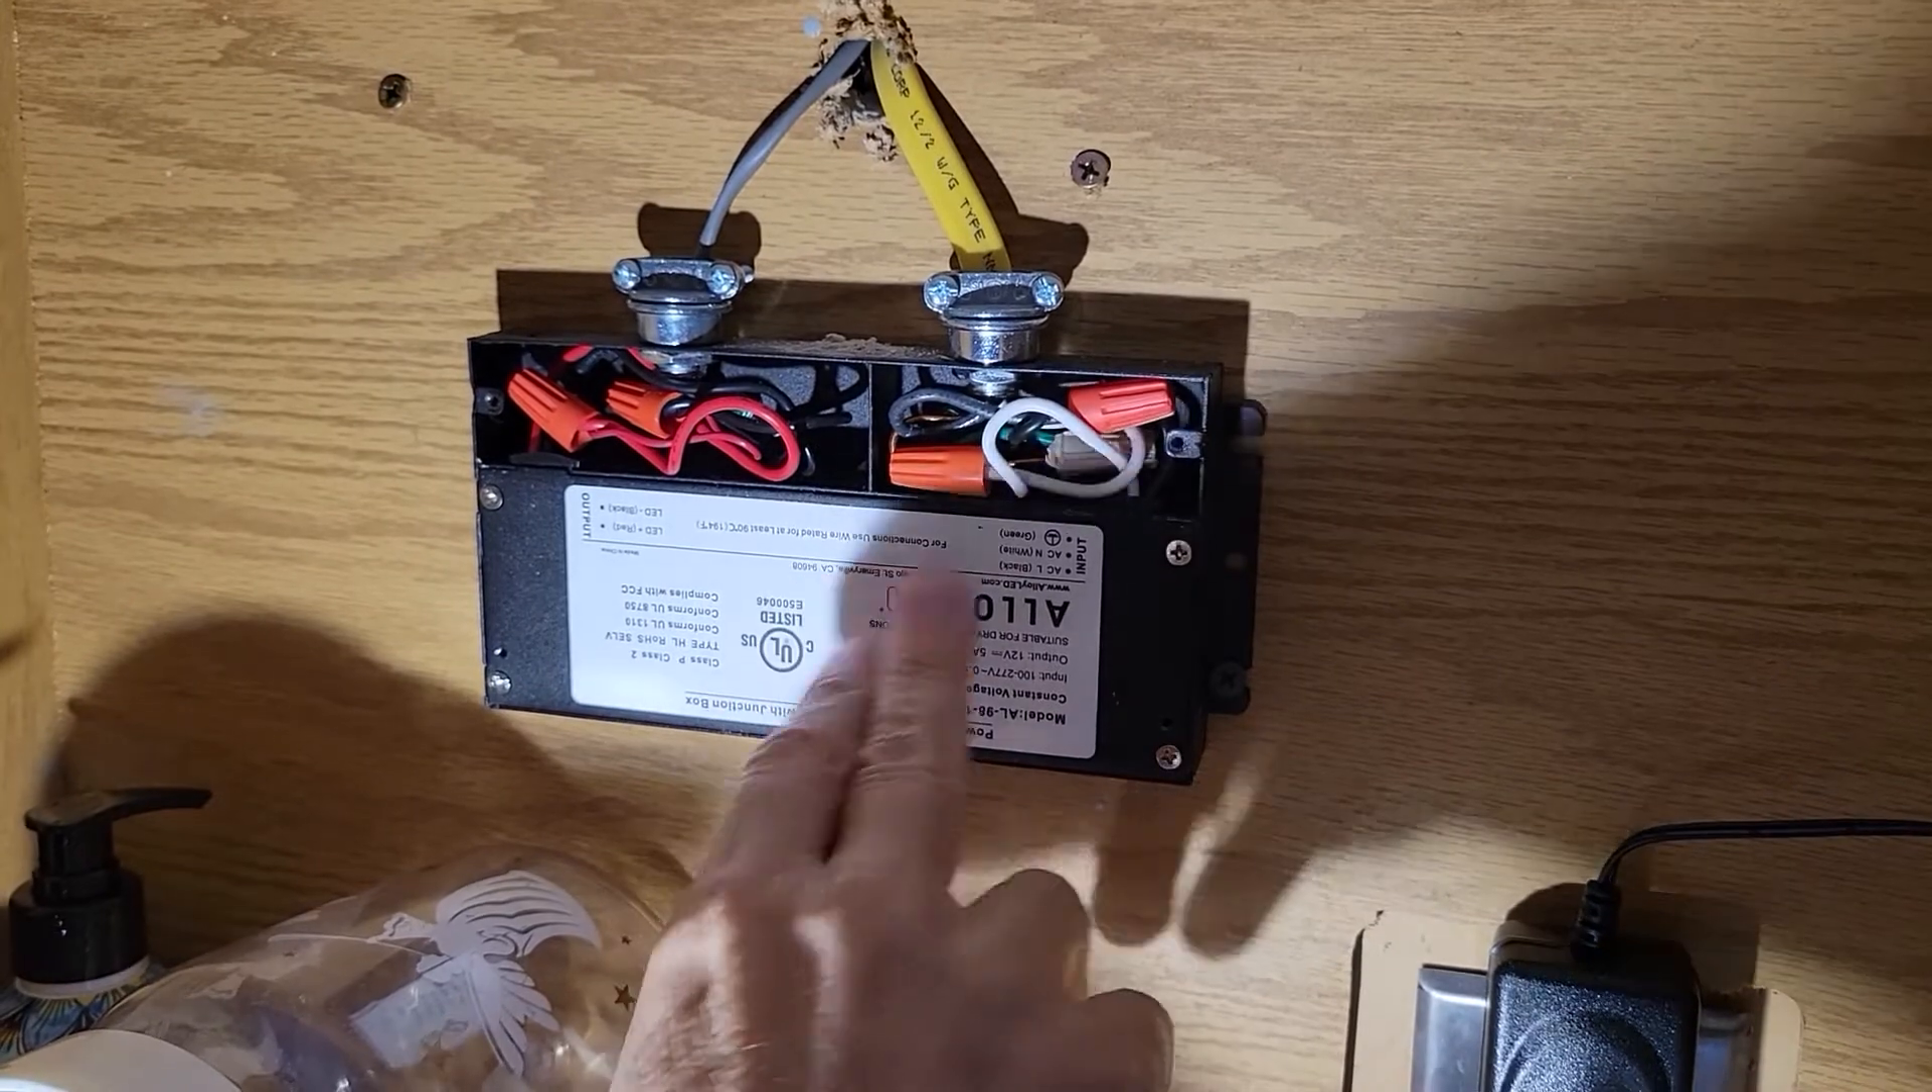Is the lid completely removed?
Yes.